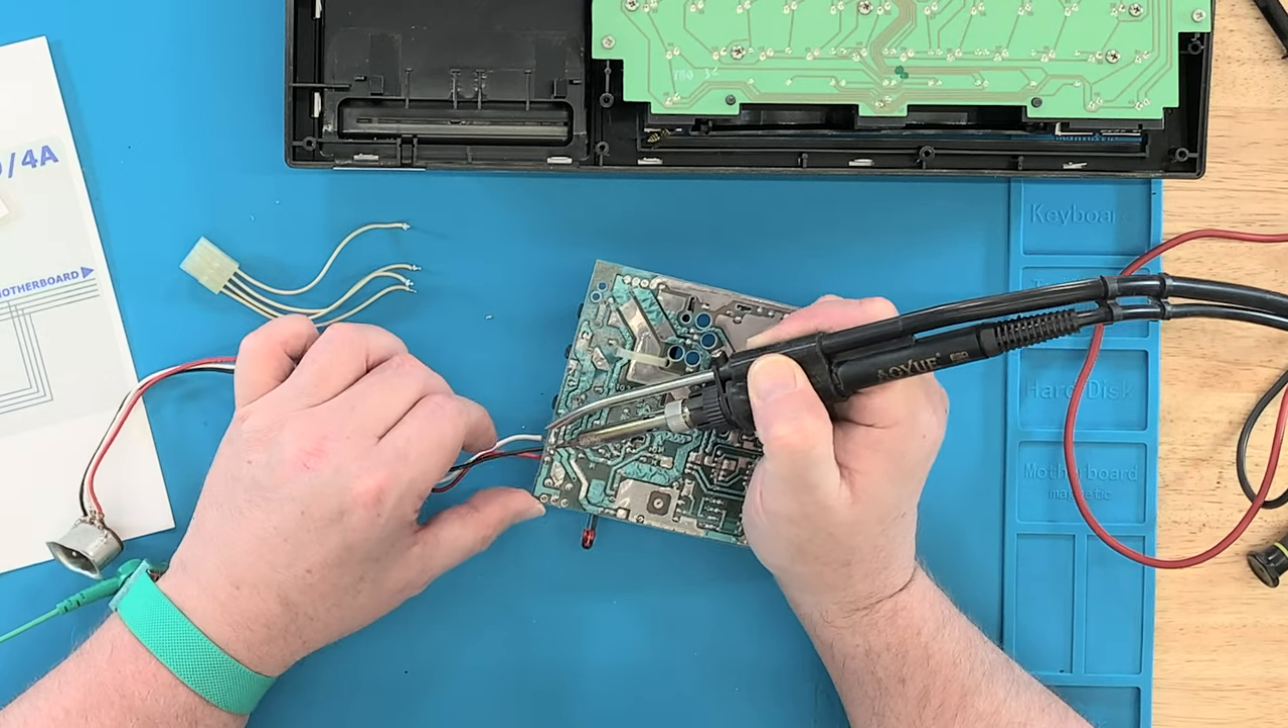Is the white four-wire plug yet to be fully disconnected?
No.